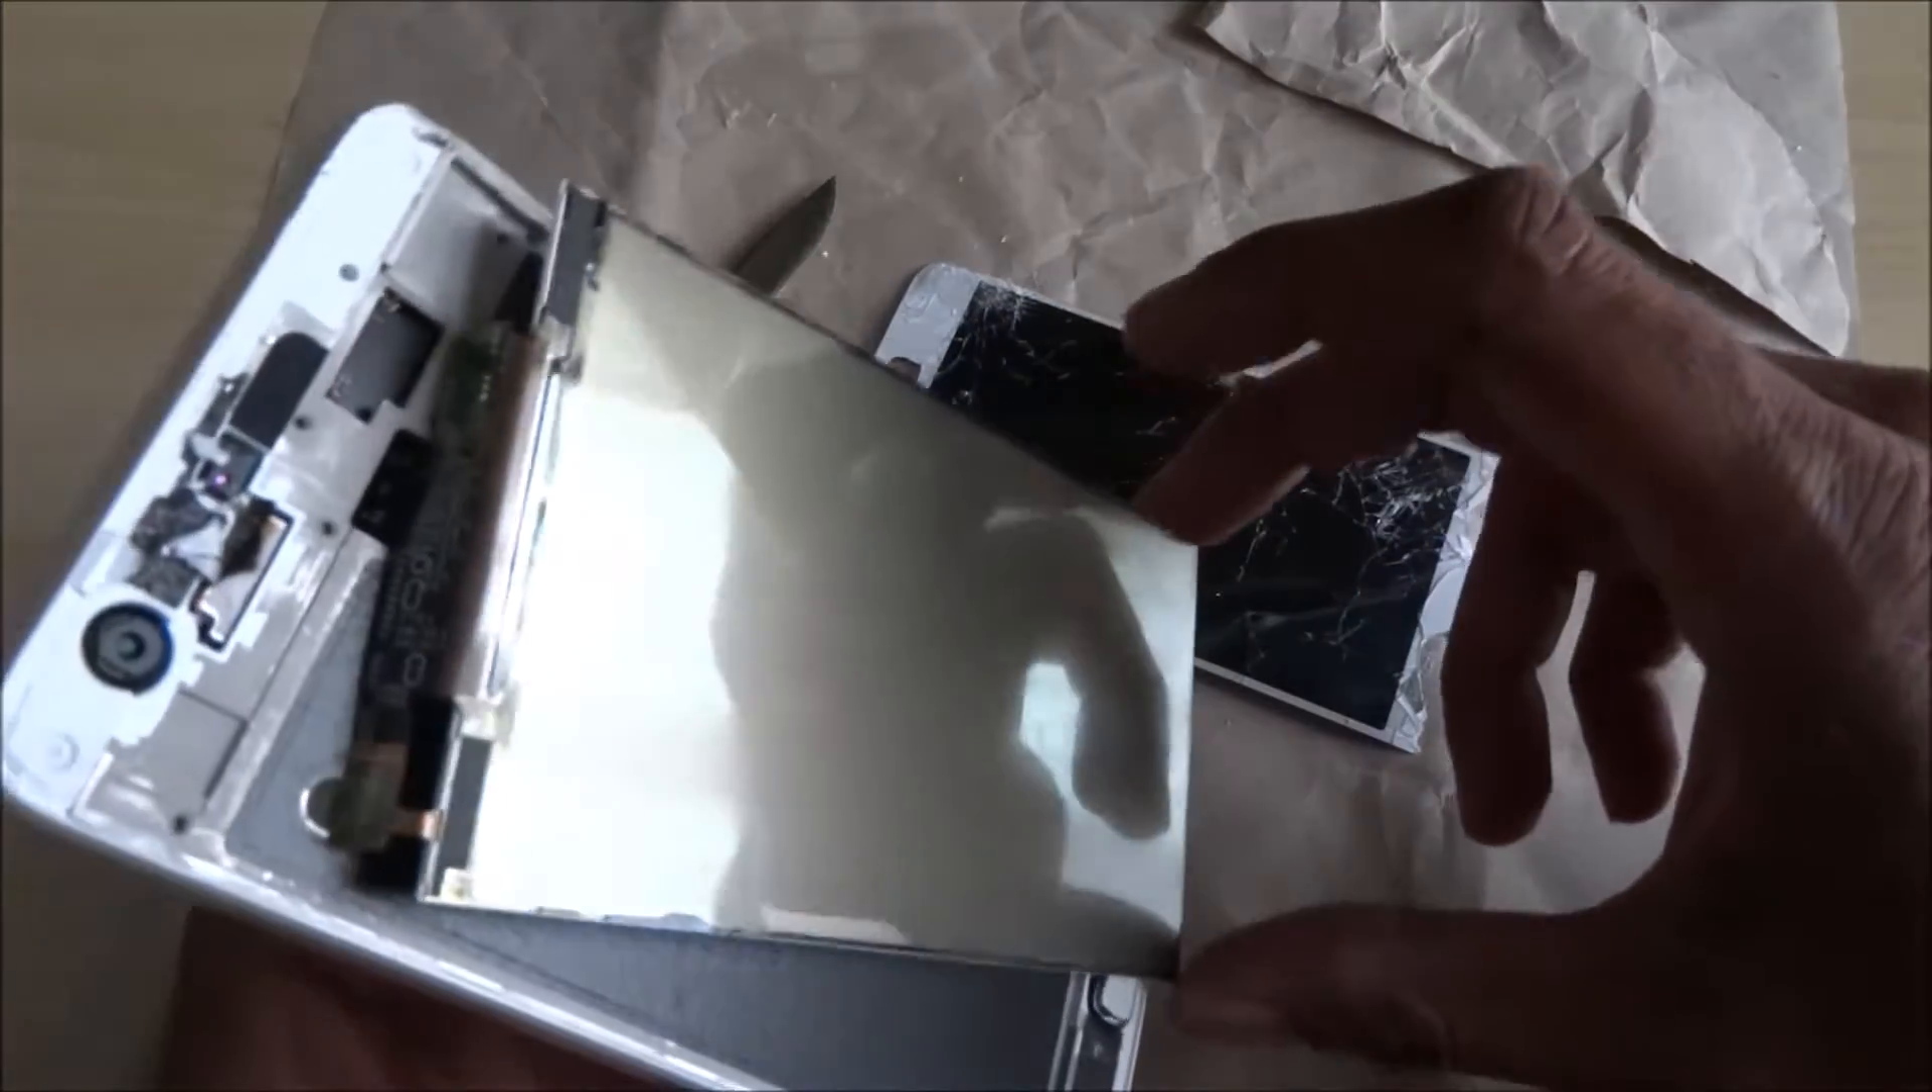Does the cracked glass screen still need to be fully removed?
No.